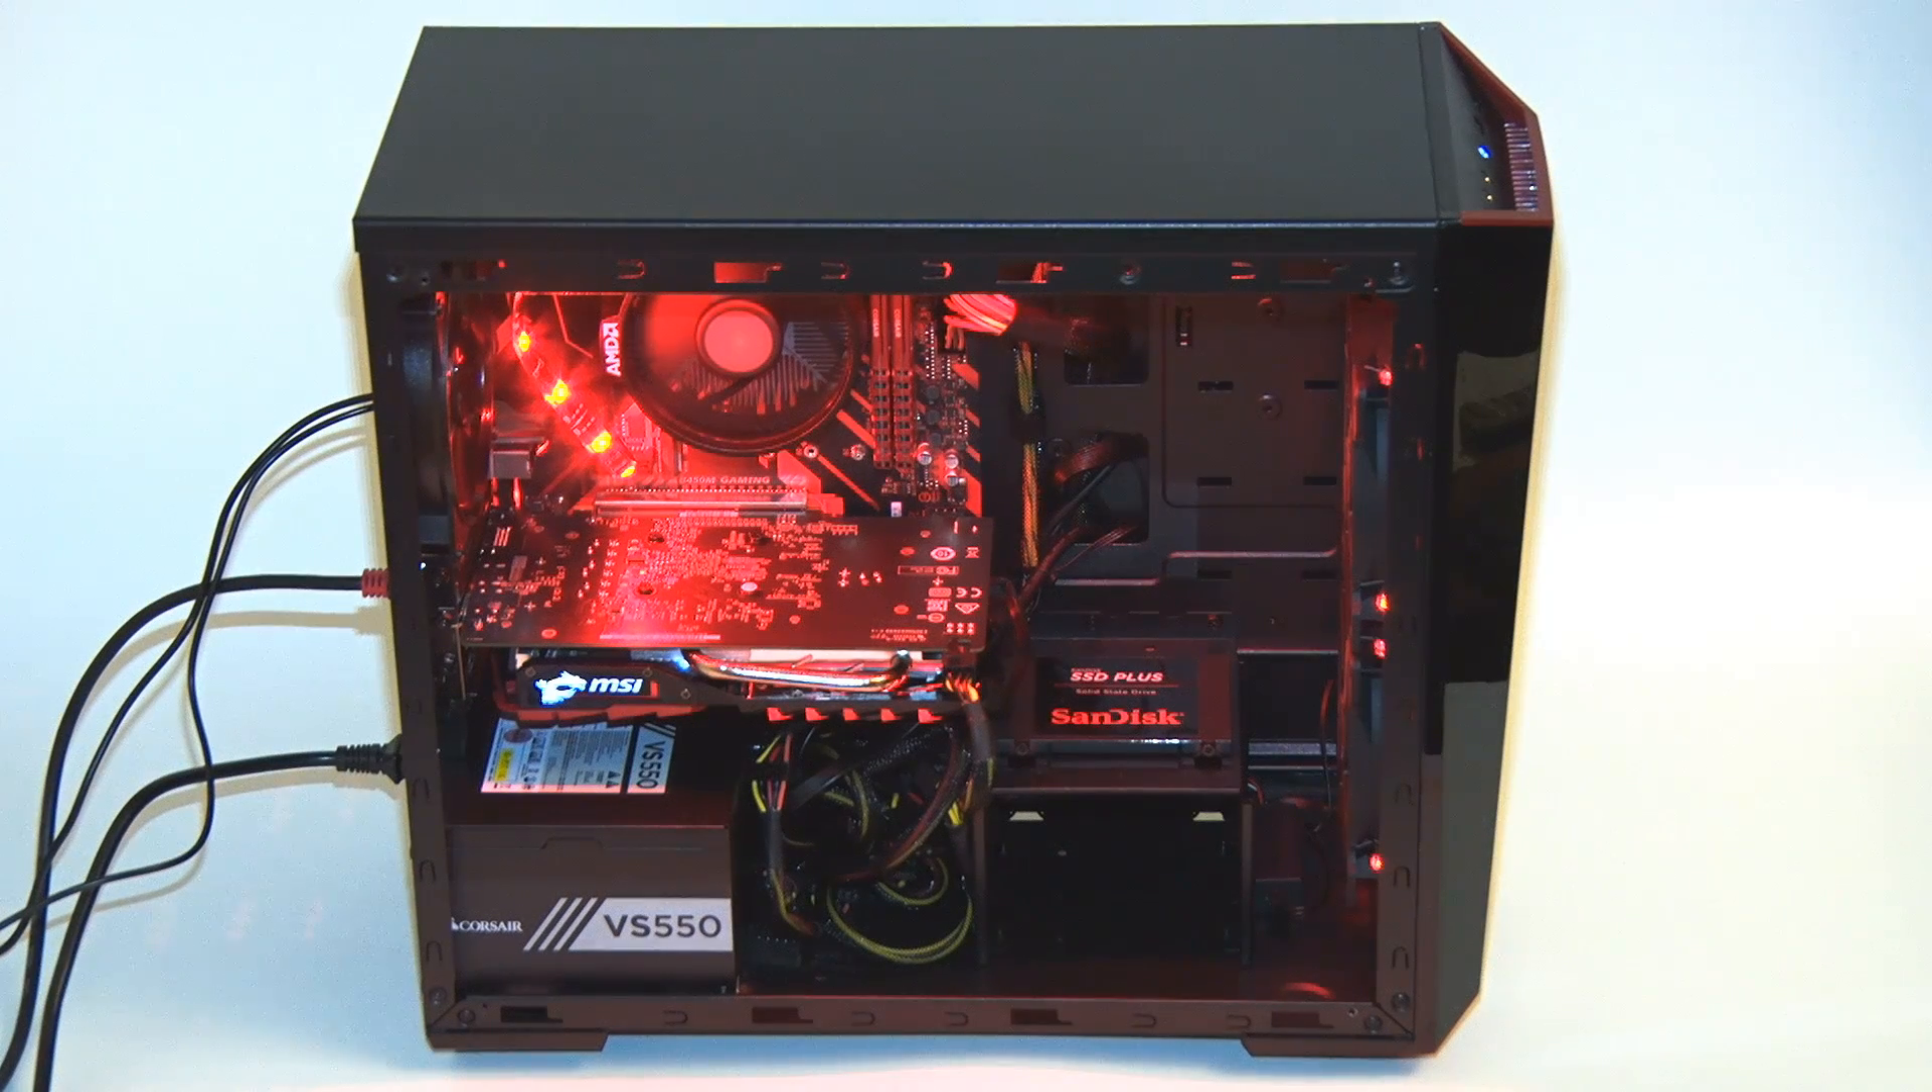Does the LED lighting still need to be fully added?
No.